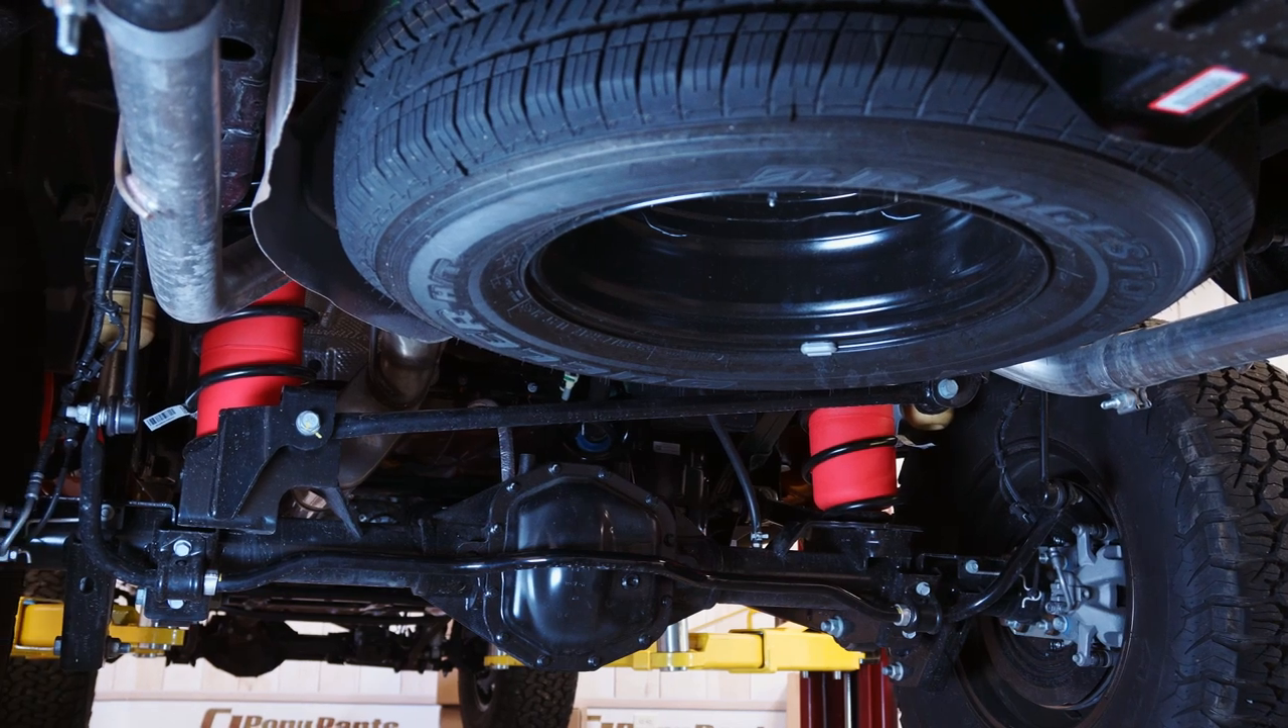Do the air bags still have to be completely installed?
No.